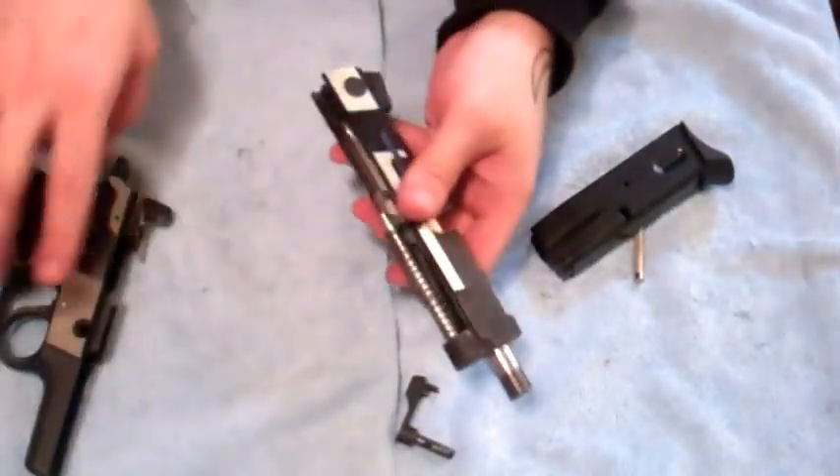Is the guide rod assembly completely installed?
Yes.